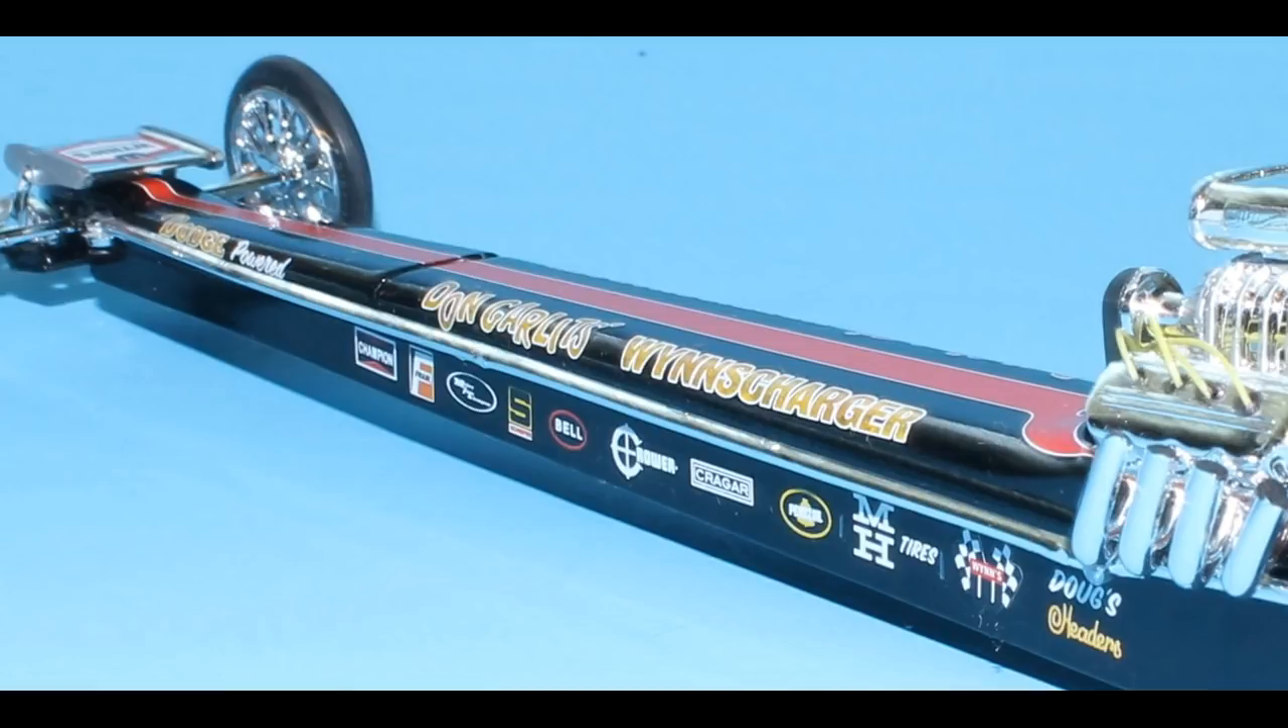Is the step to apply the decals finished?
Yes.